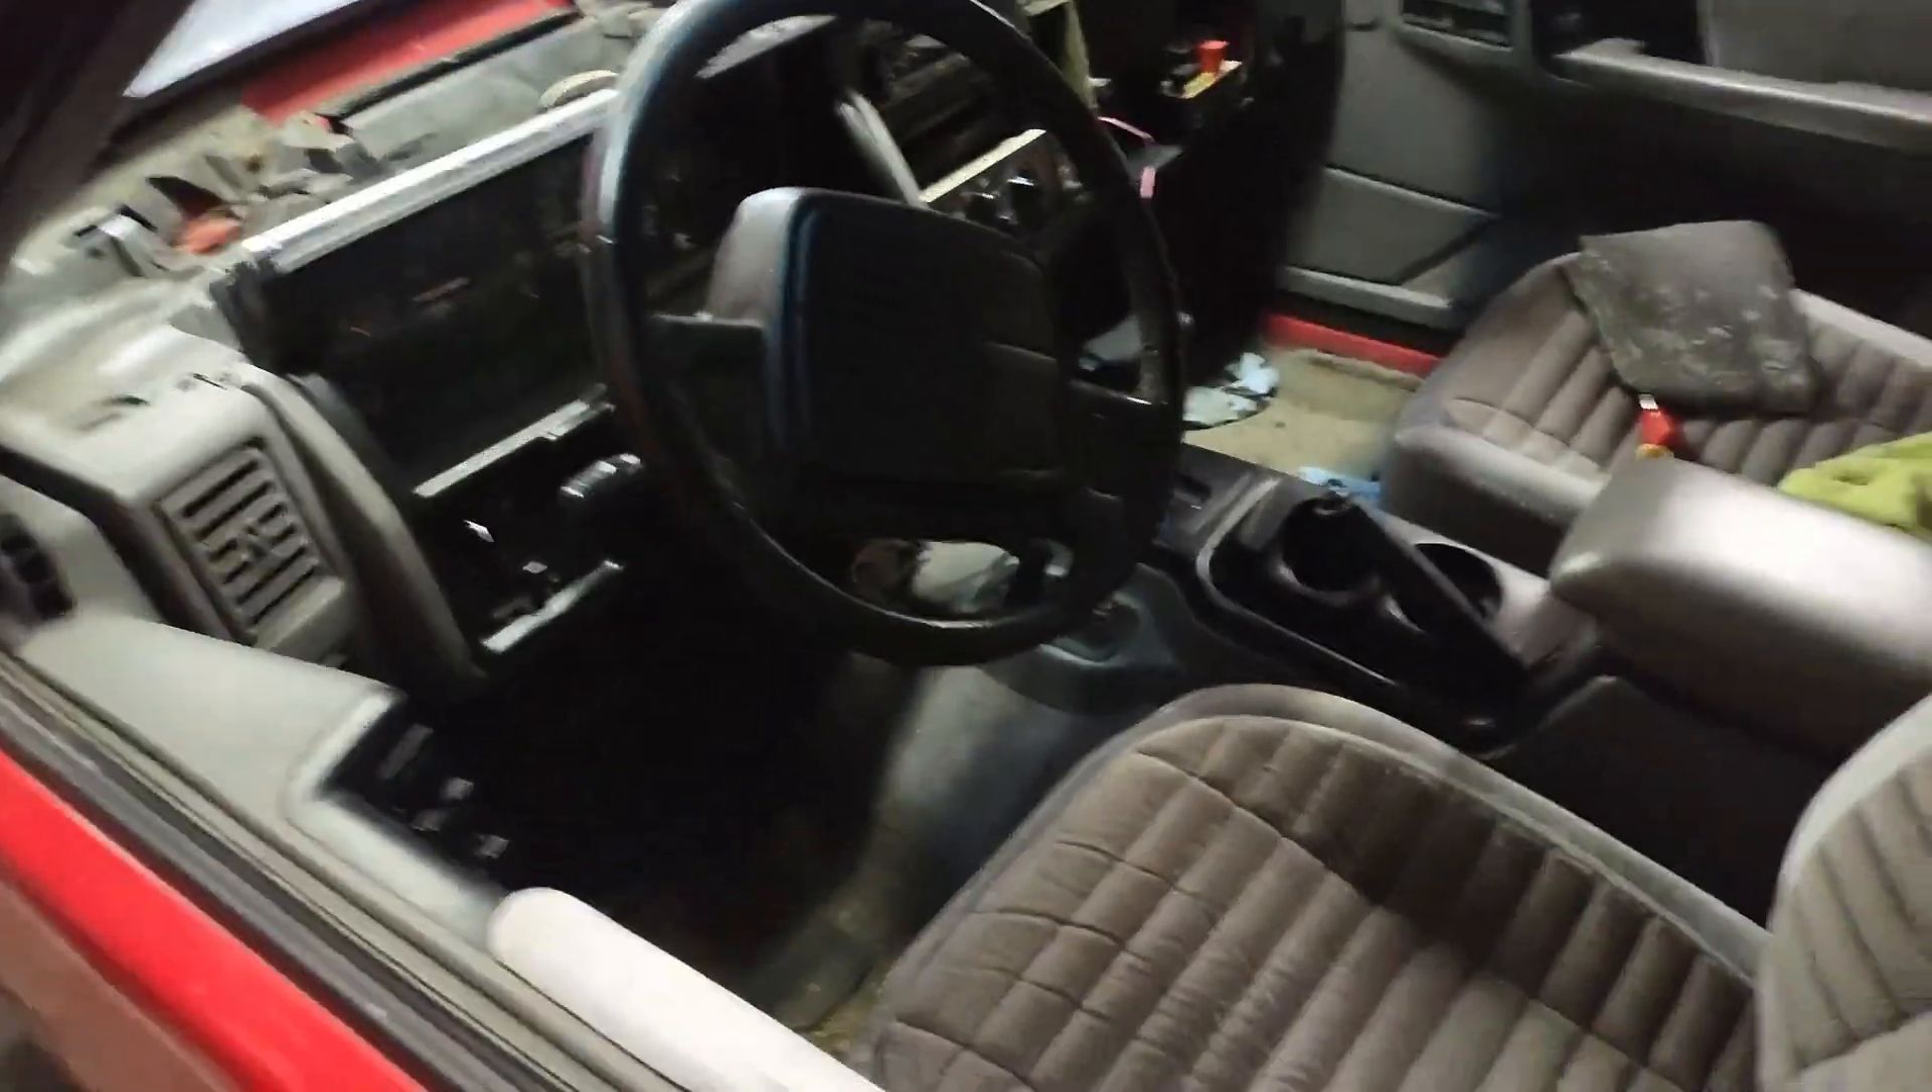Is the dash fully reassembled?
No.